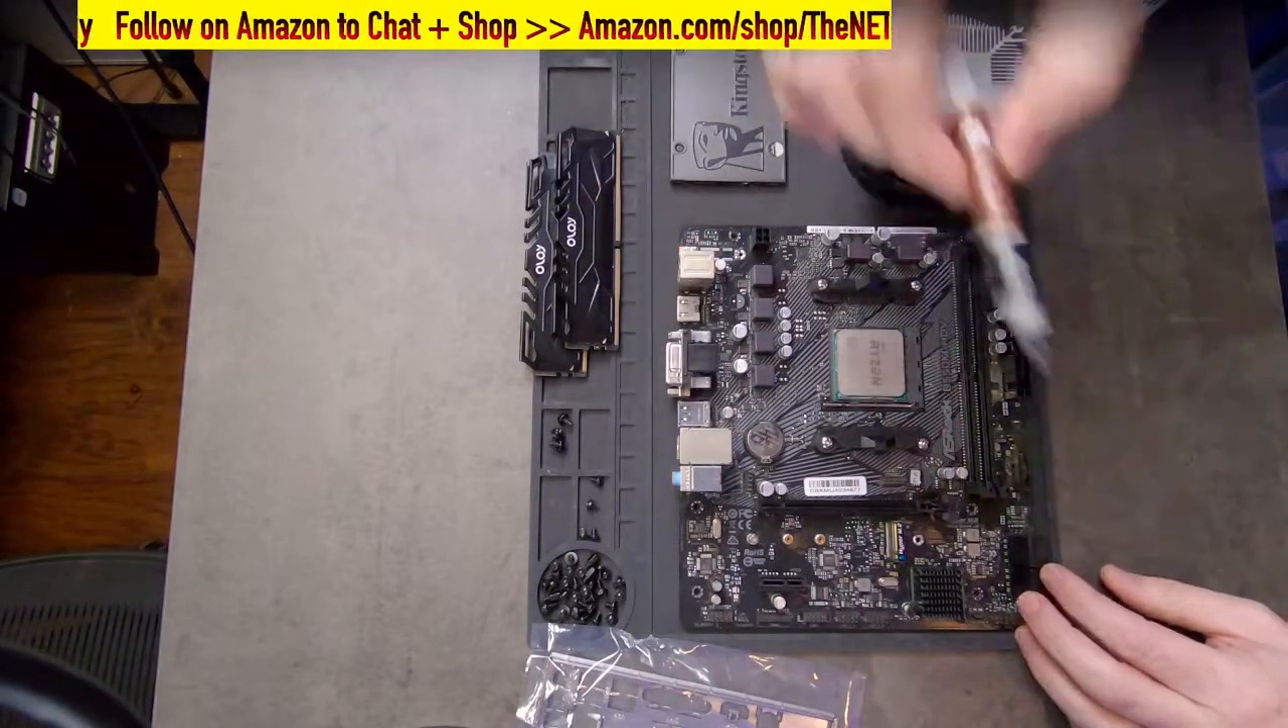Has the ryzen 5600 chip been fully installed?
Yes.